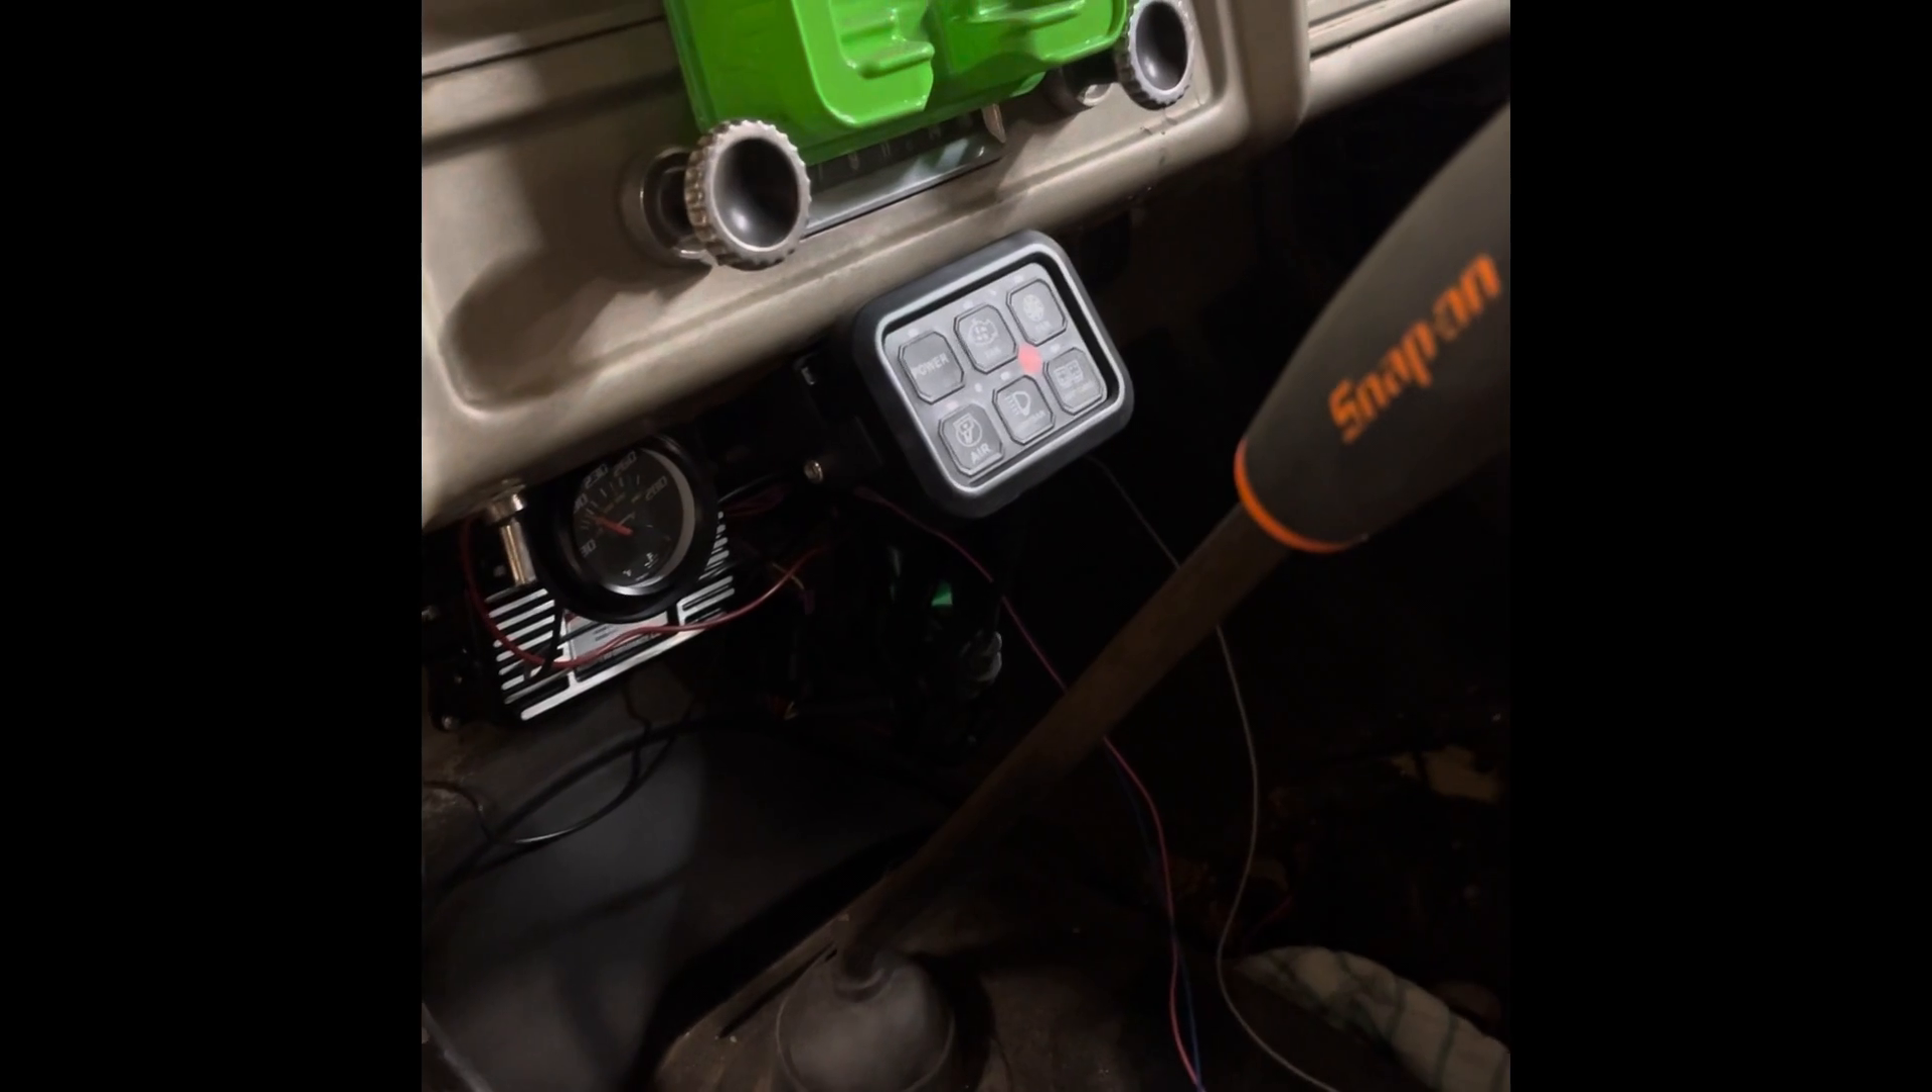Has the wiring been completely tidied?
No.